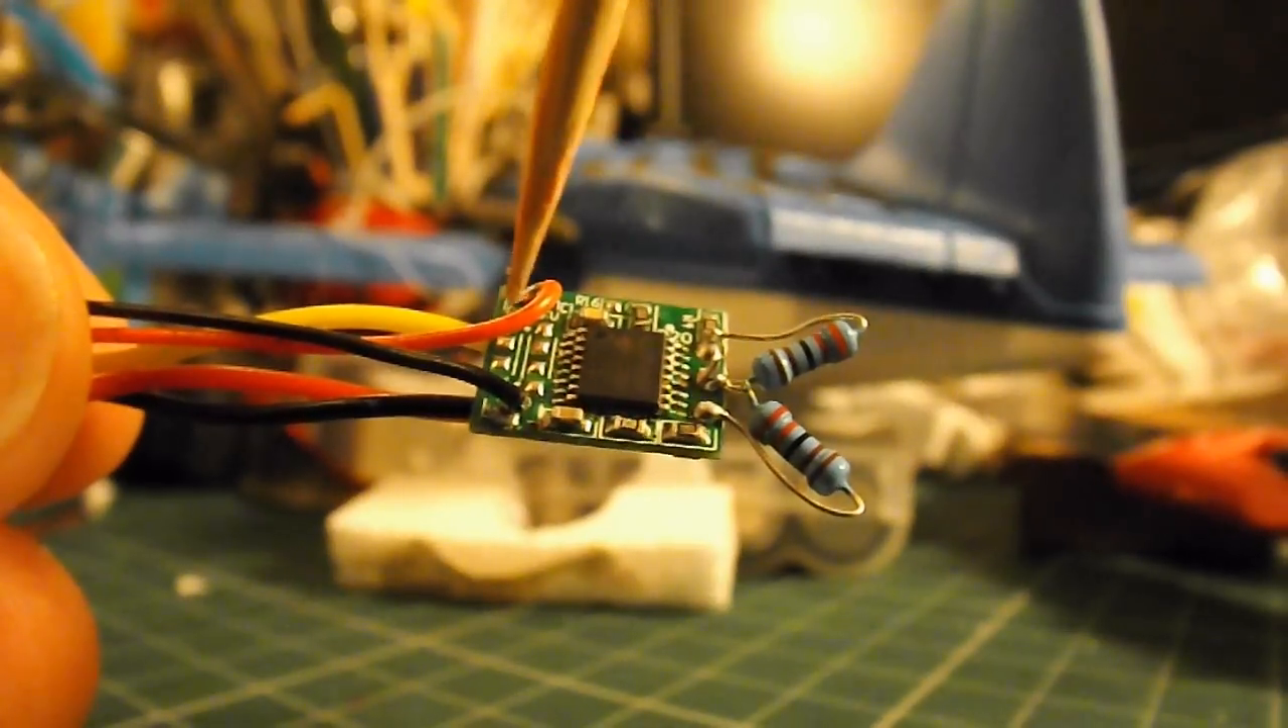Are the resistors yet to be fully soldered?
No.